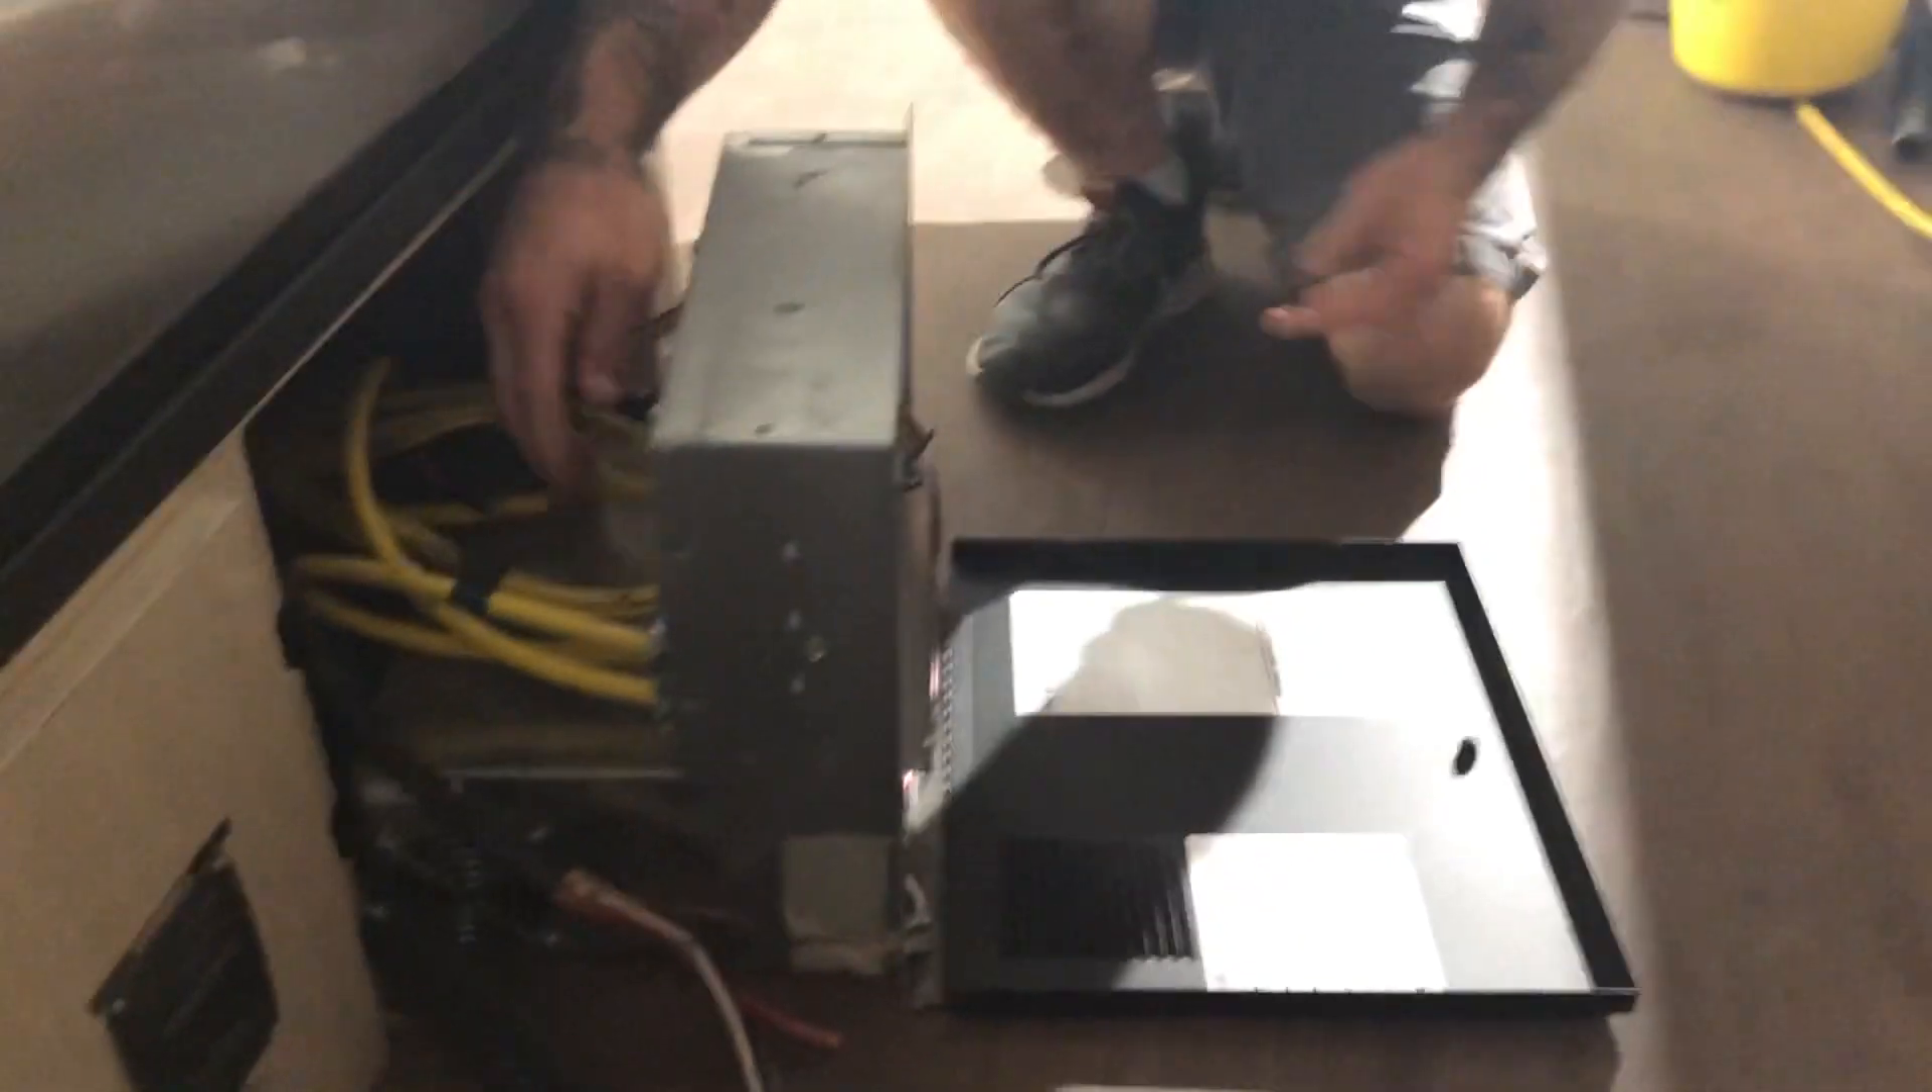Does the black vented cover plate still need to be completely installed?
Yes.